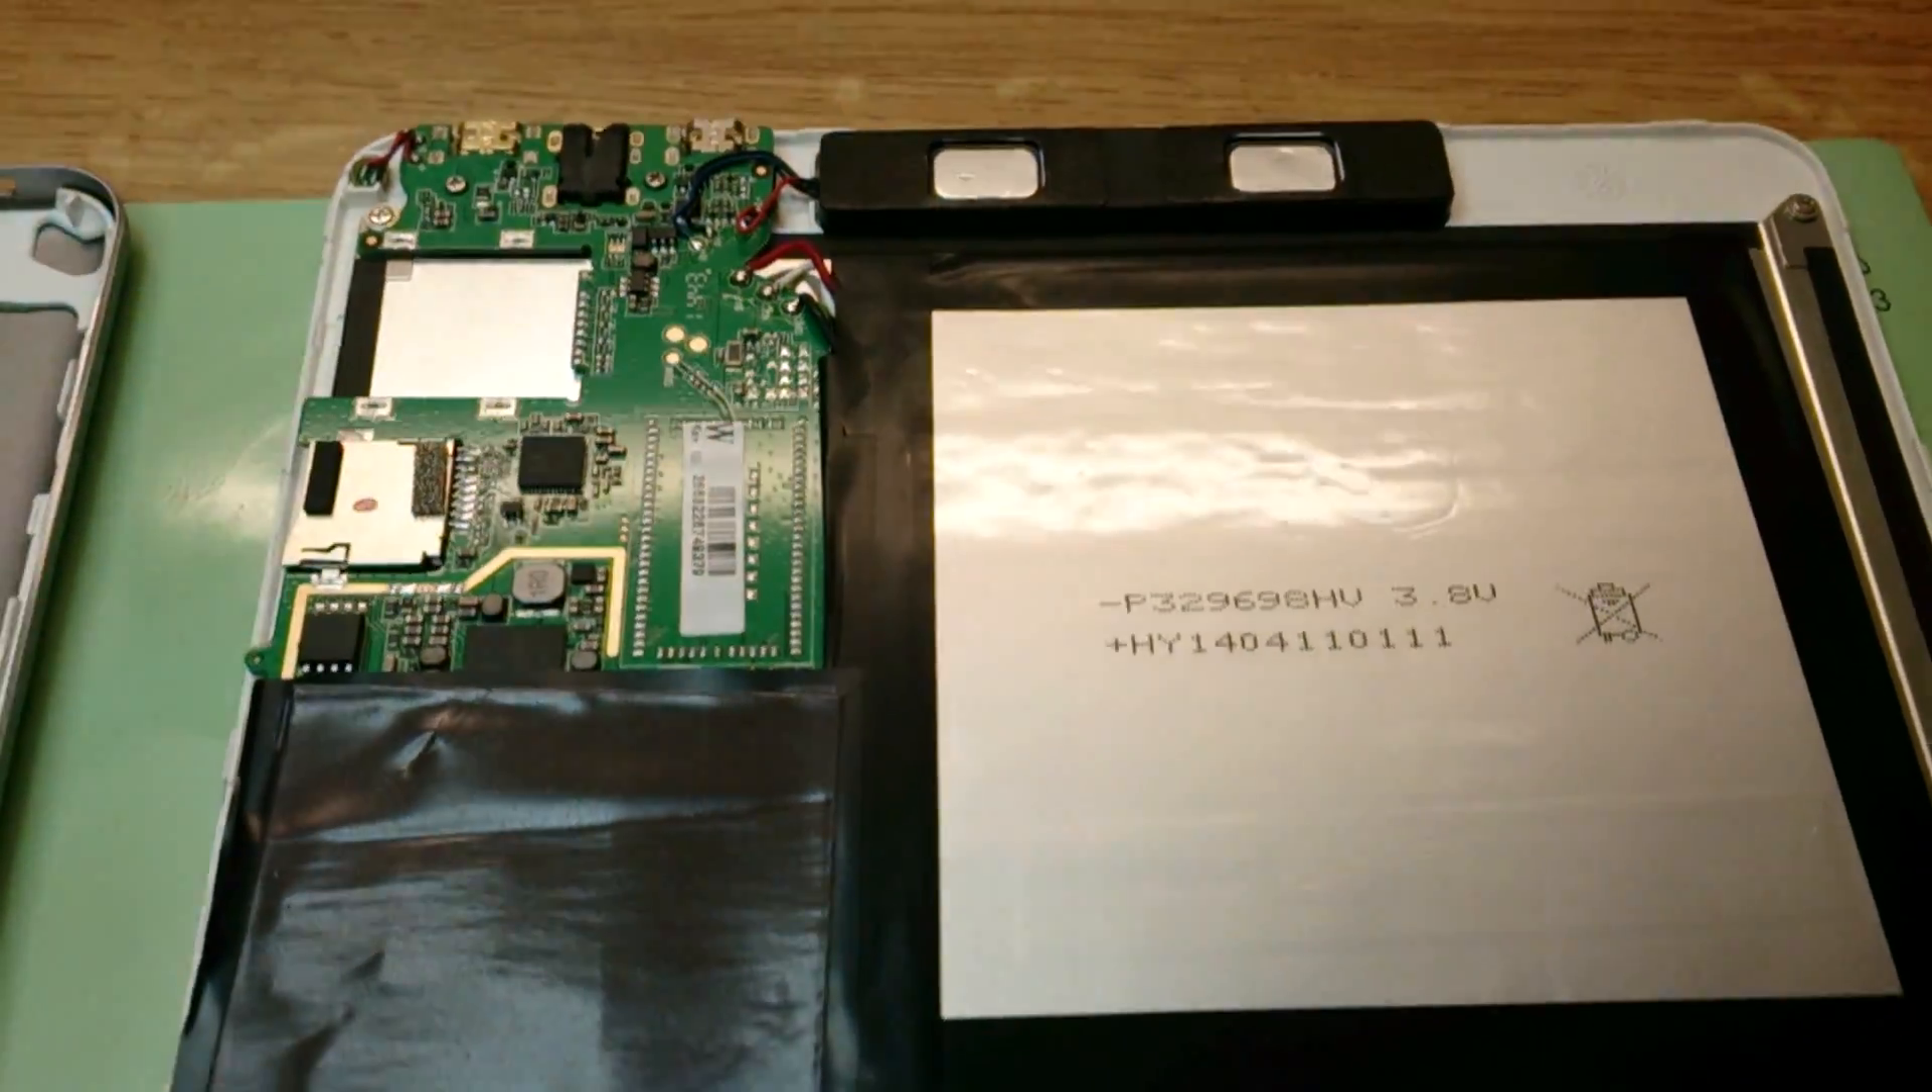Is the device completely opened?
Yes.